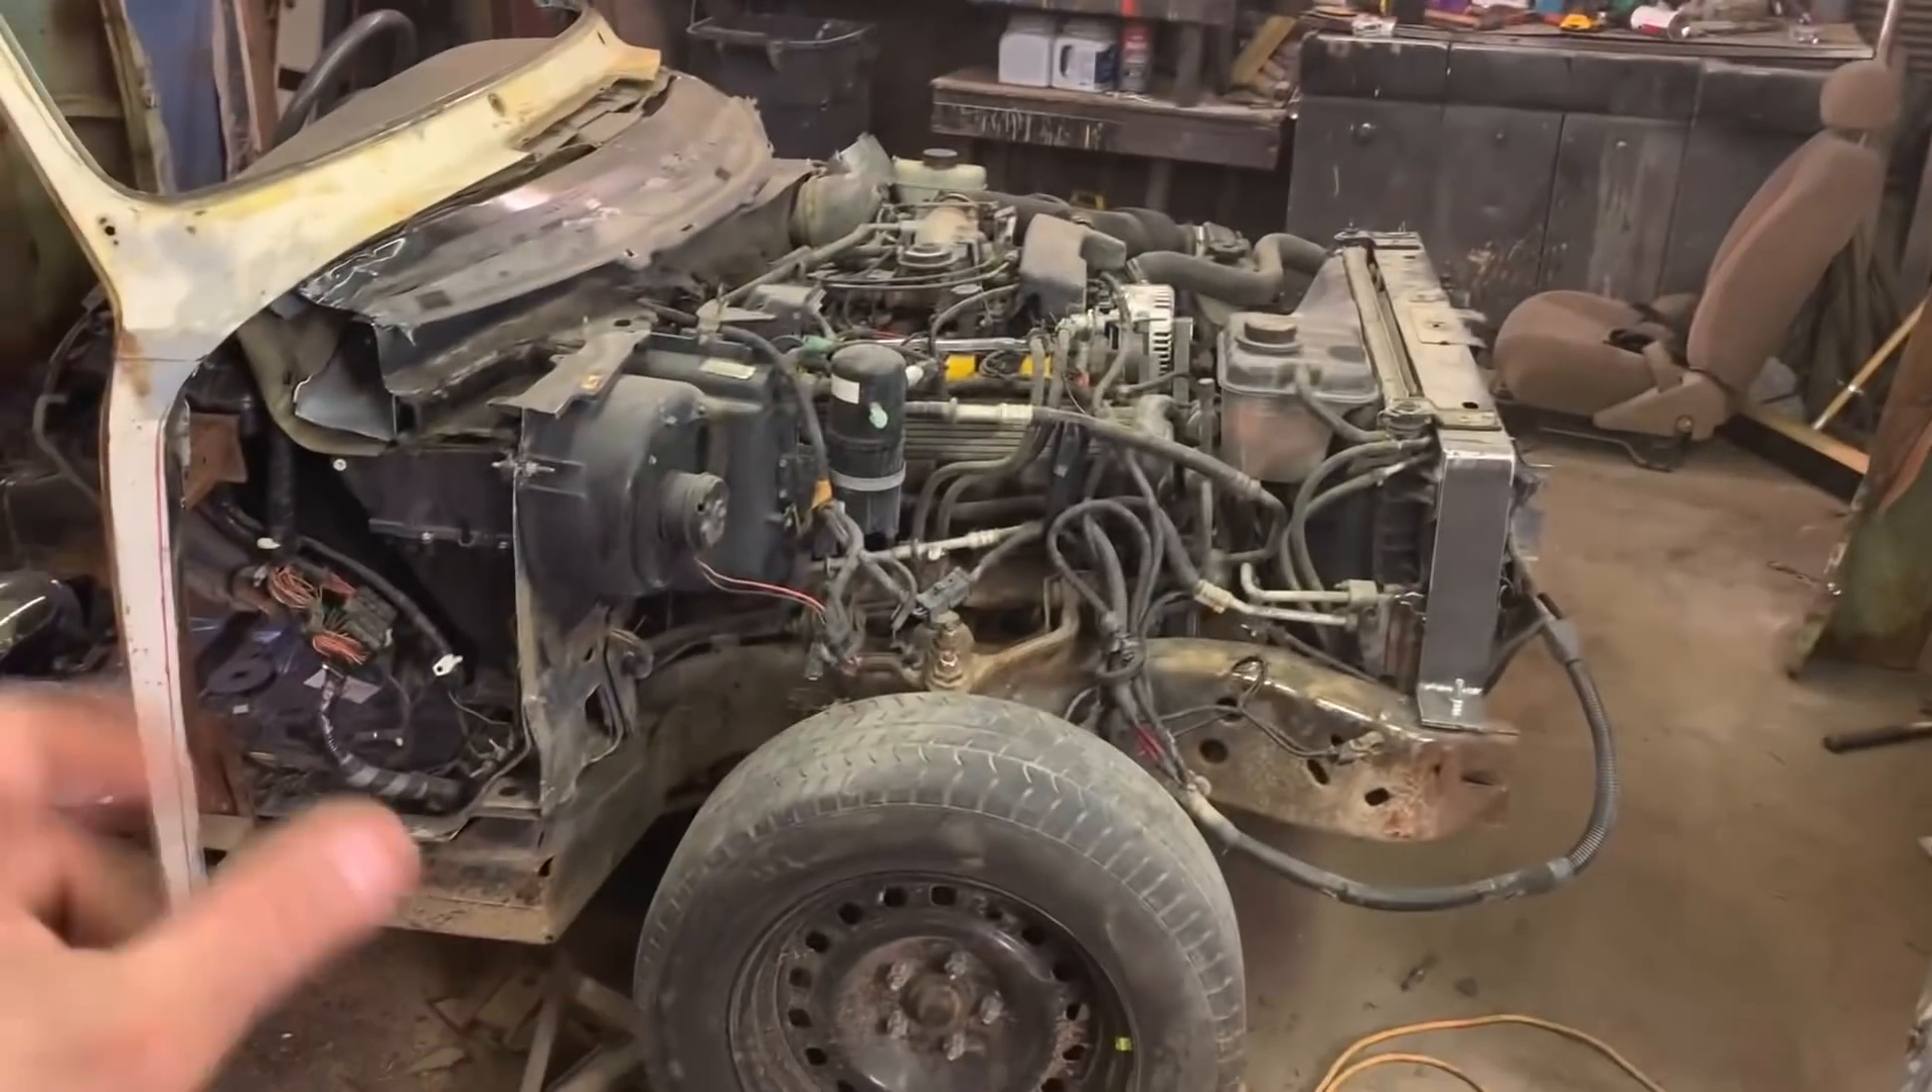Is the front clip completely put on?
No.